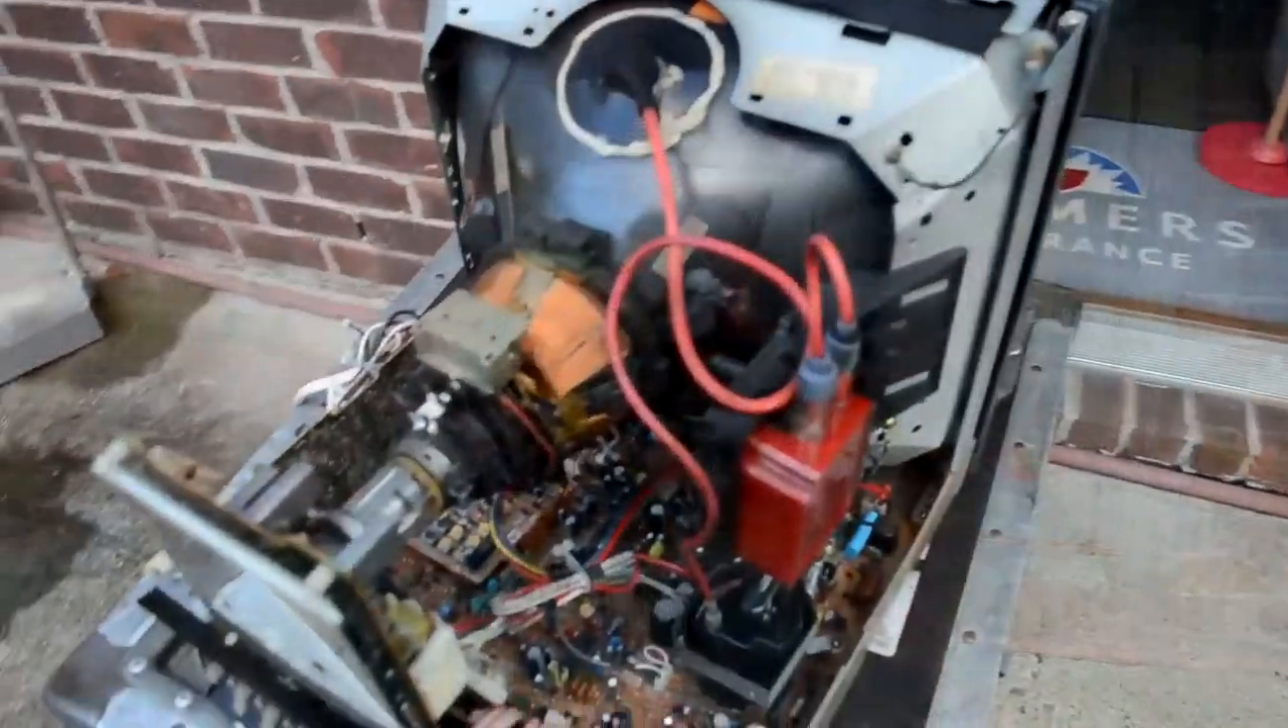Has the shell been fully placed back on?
No.